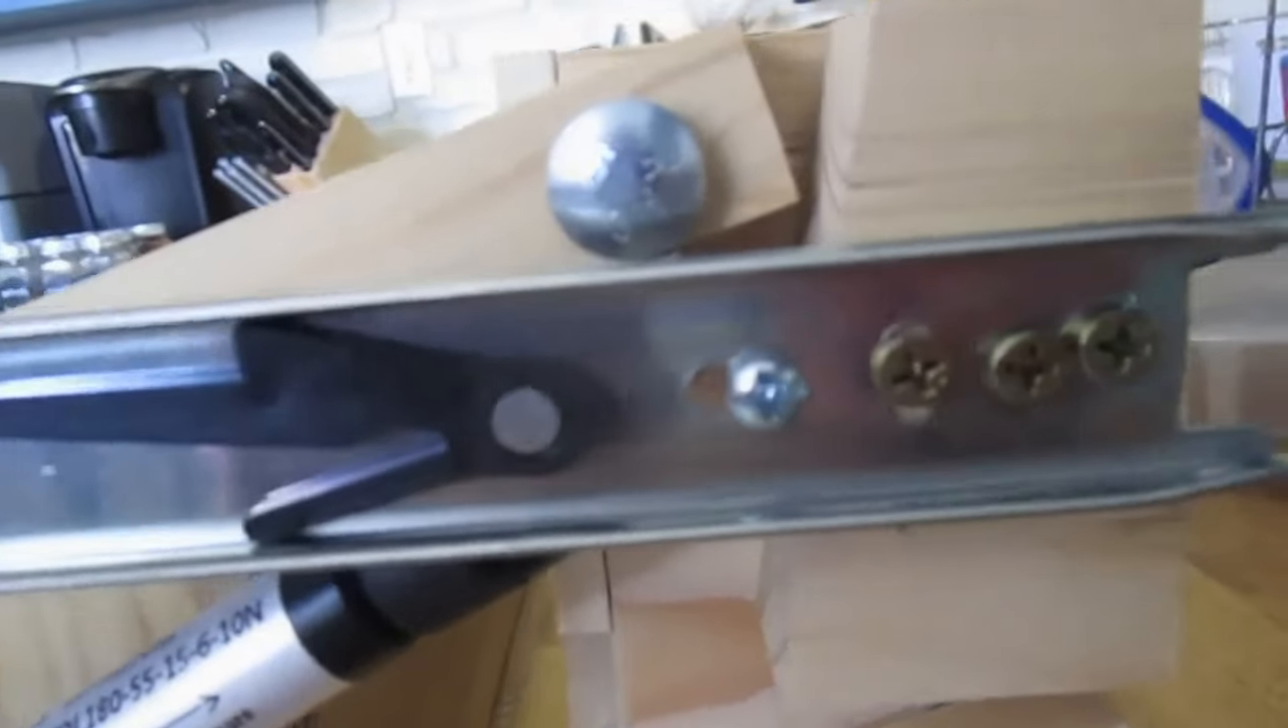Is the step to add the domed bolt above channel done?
Yes.